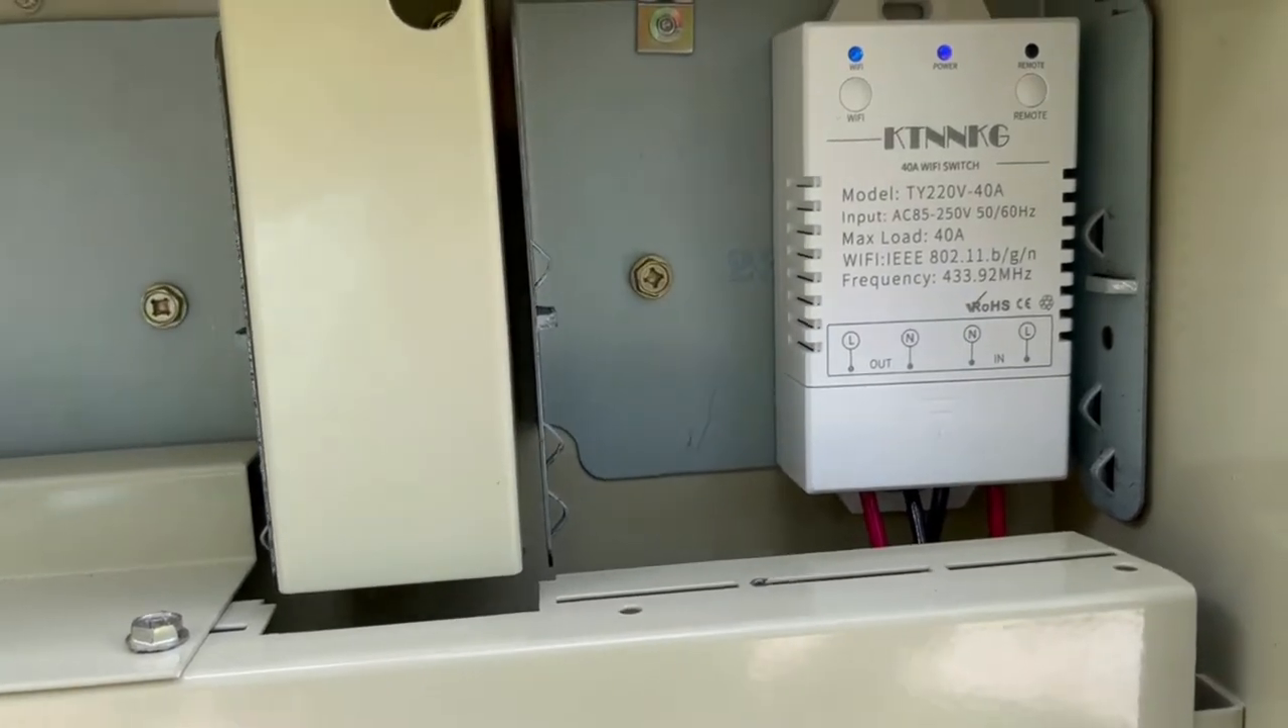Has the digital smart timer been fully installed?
Yes.